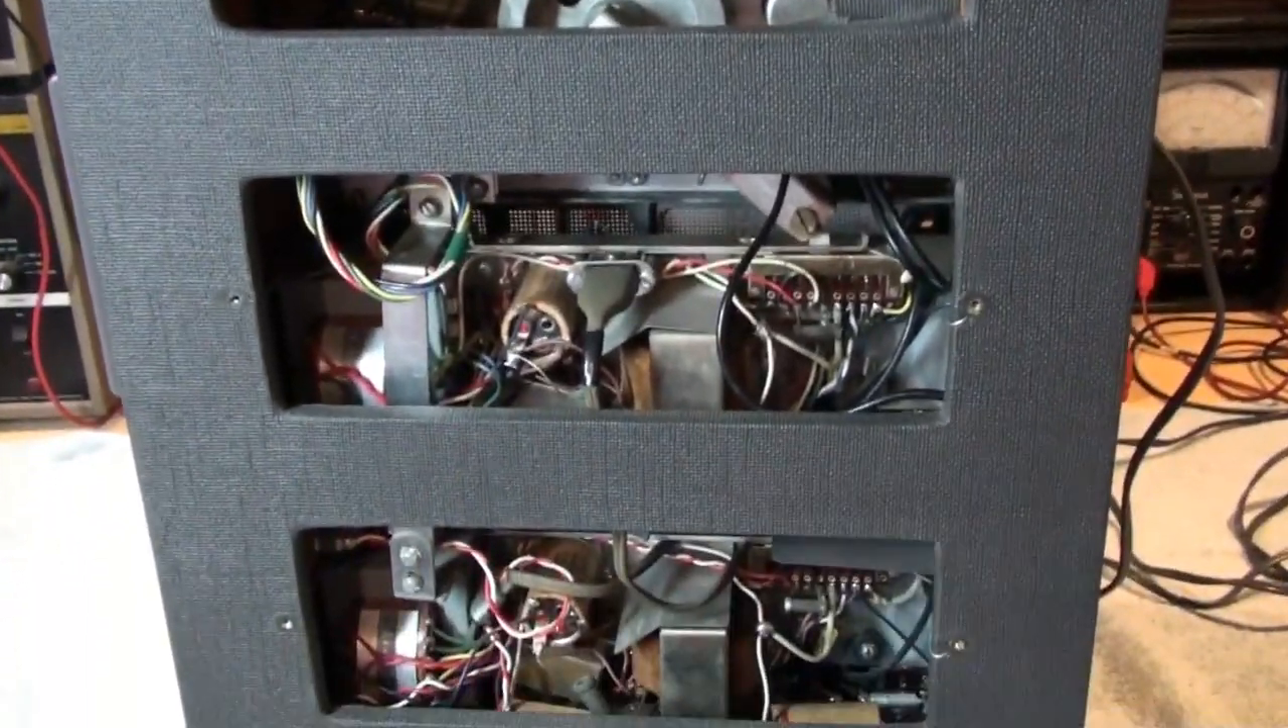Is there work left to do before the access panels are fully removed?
No.